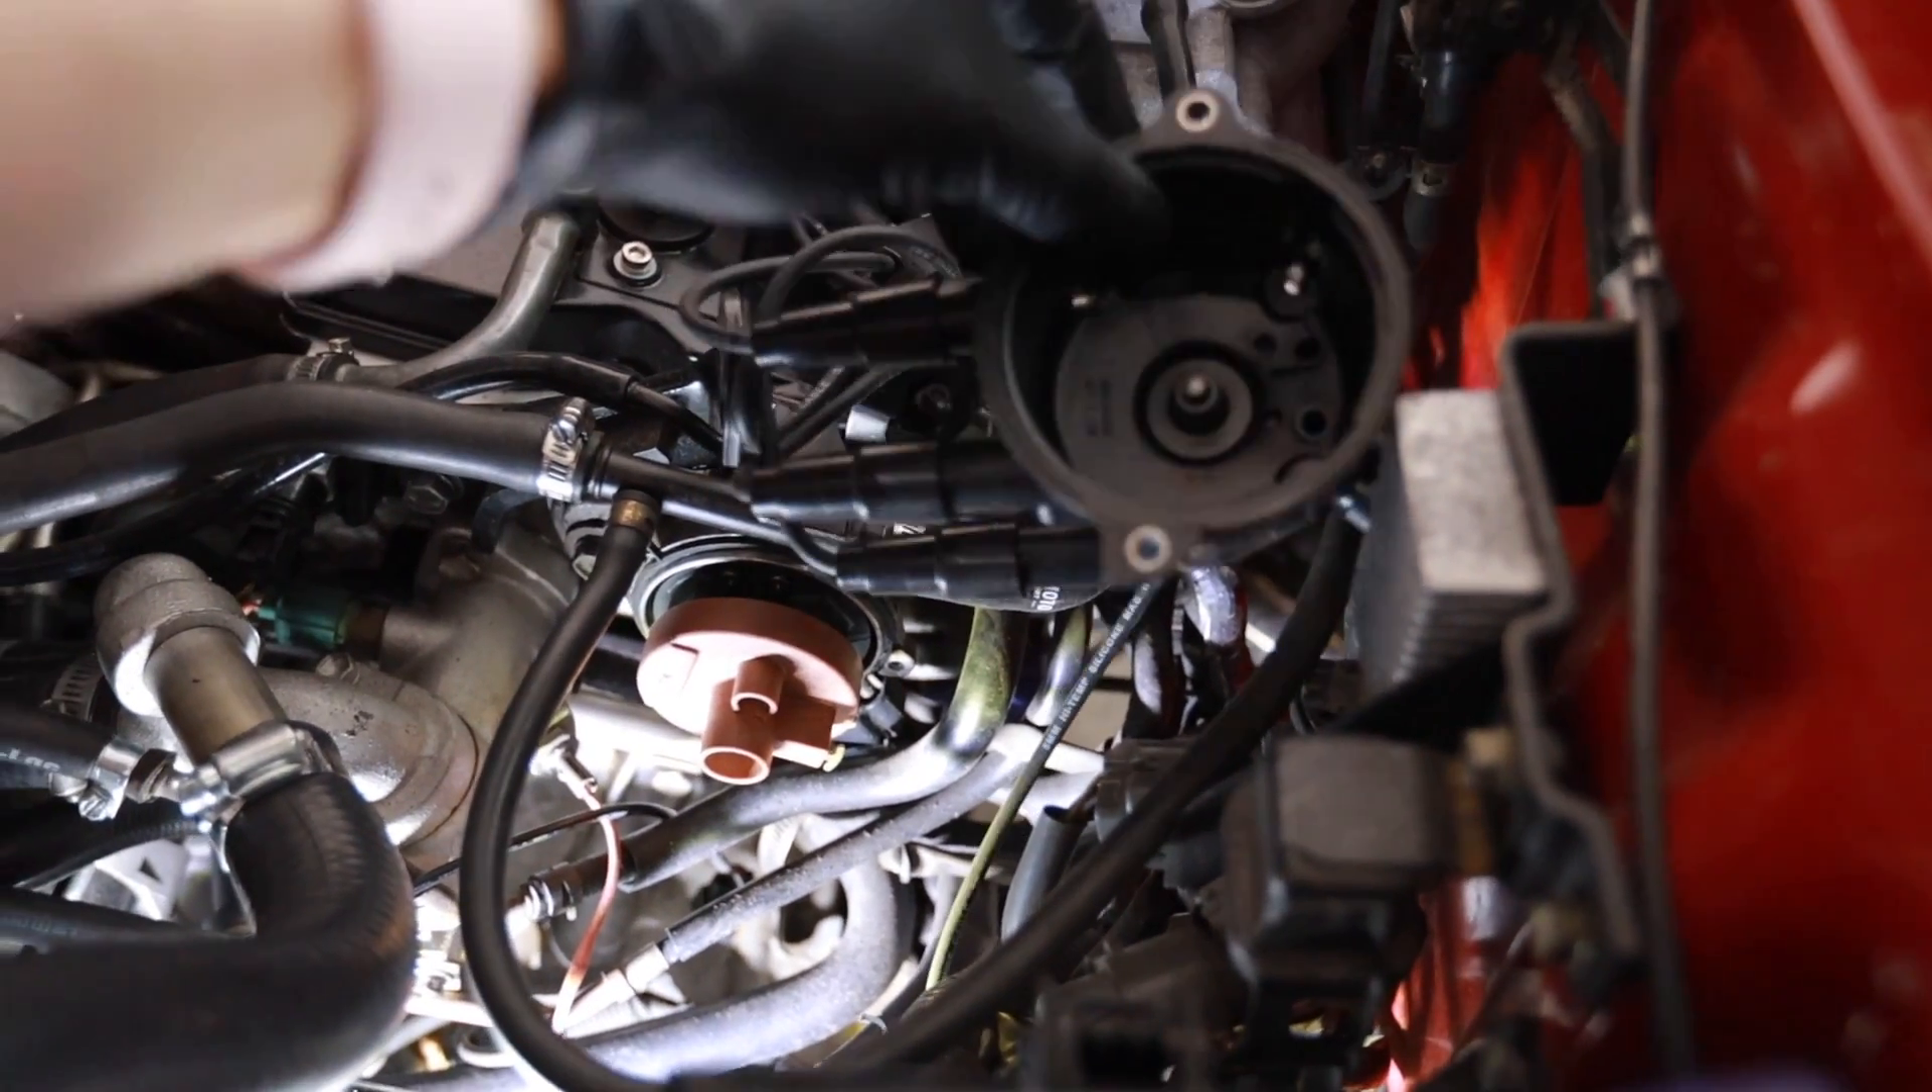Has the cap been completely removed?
Yes.